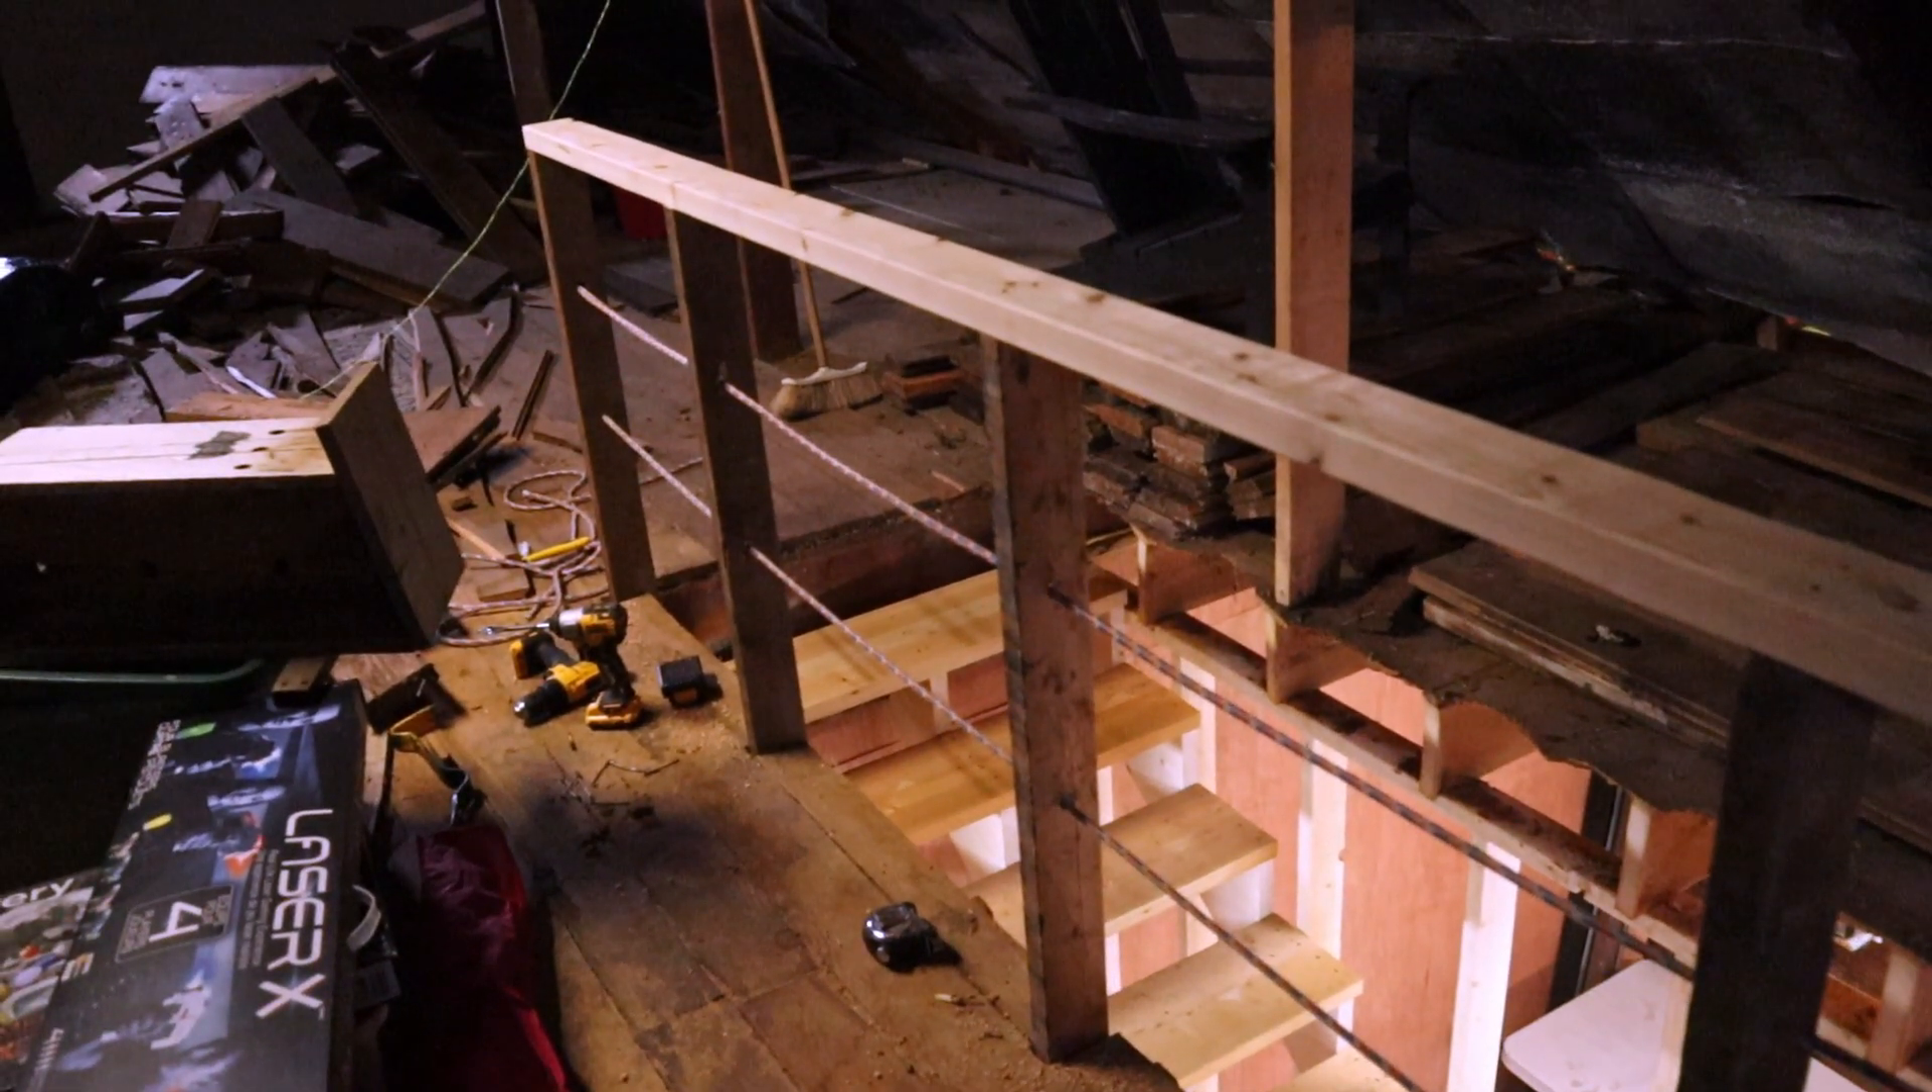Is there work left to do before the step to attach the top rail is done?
No.